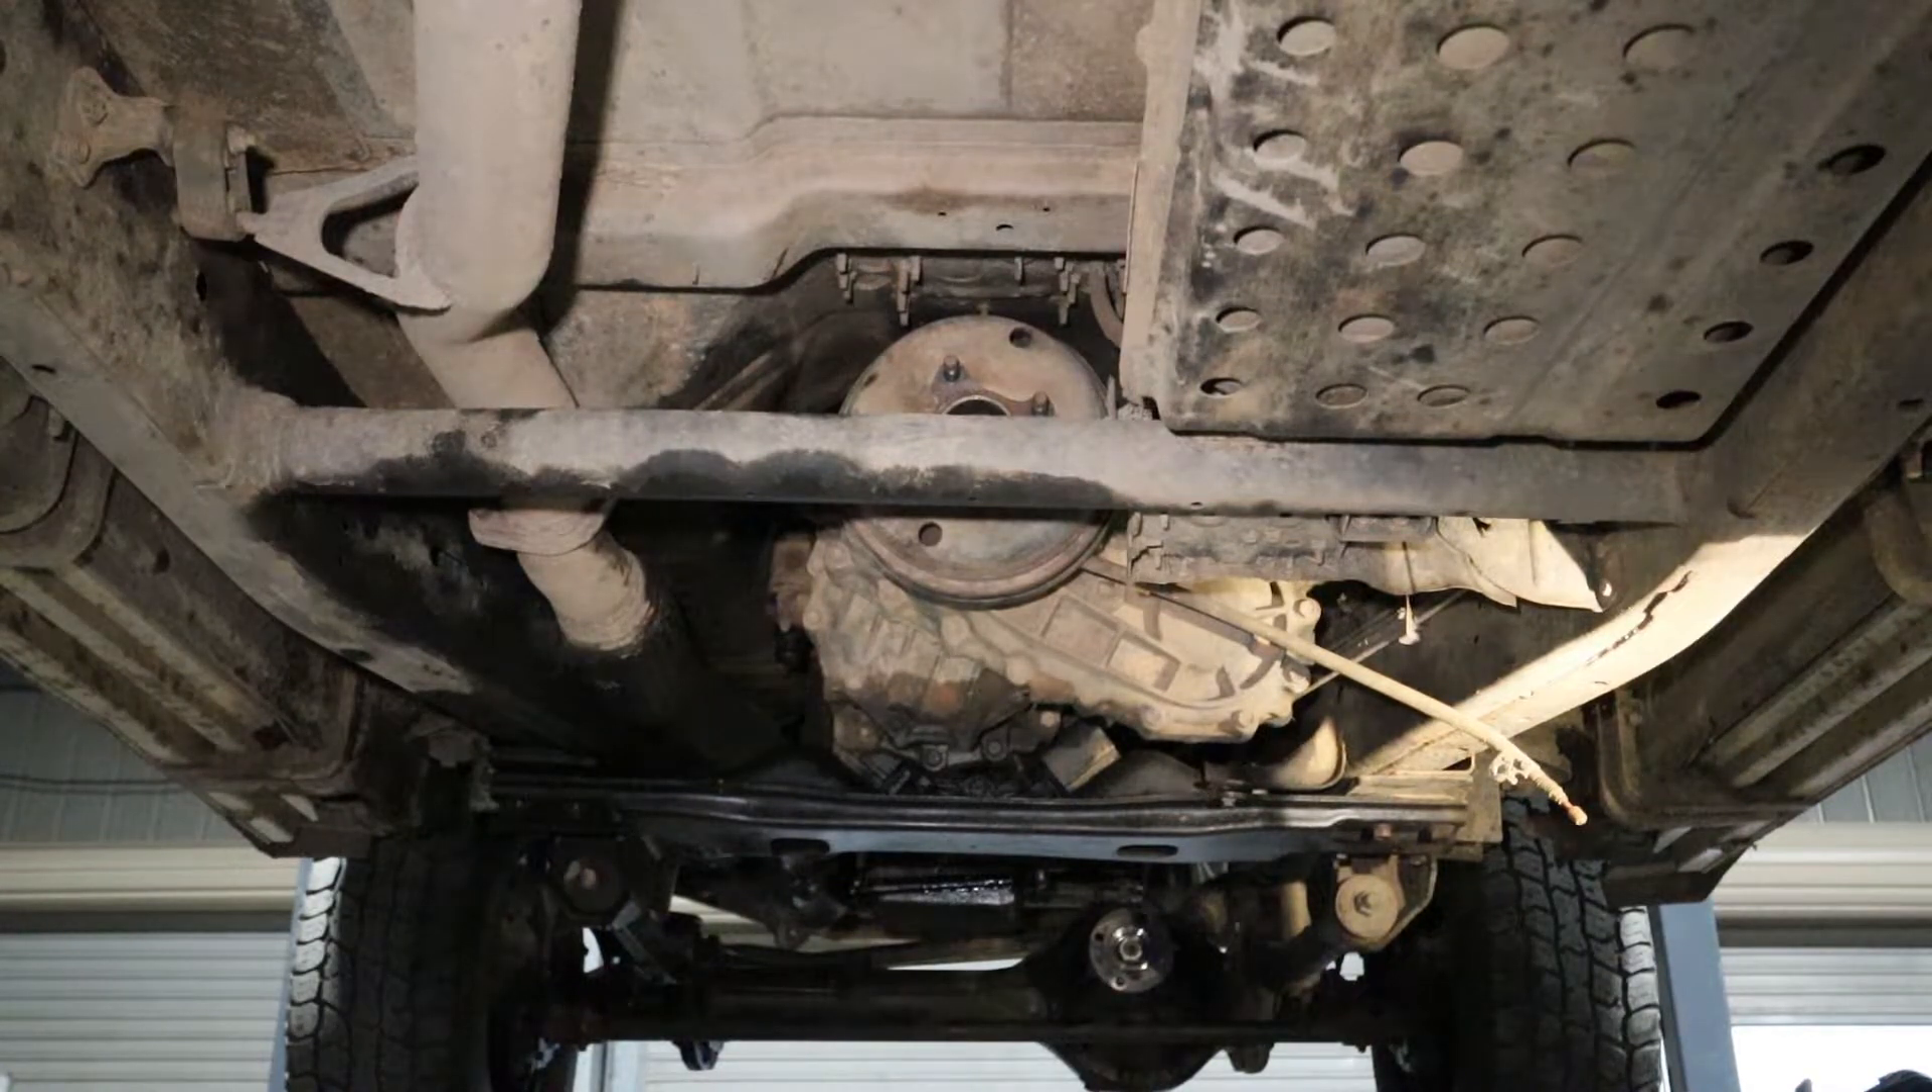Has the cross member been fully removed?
No.